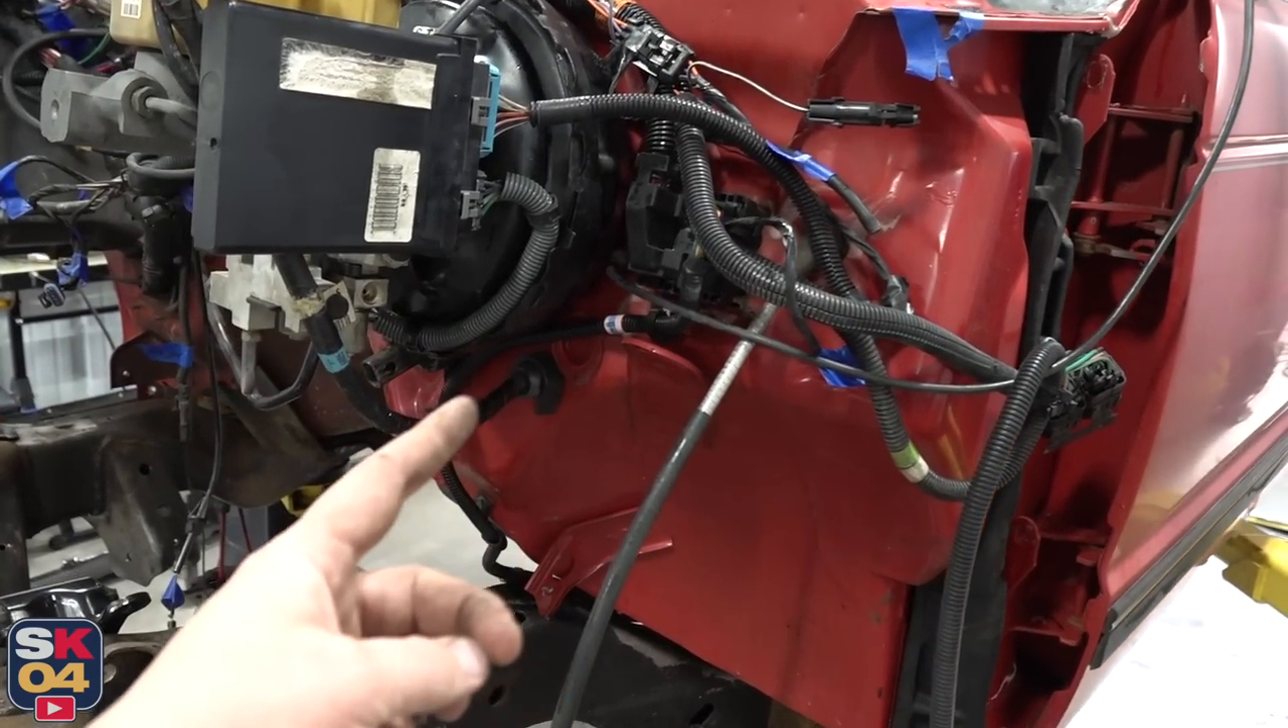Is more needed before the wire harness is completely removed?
Yes.